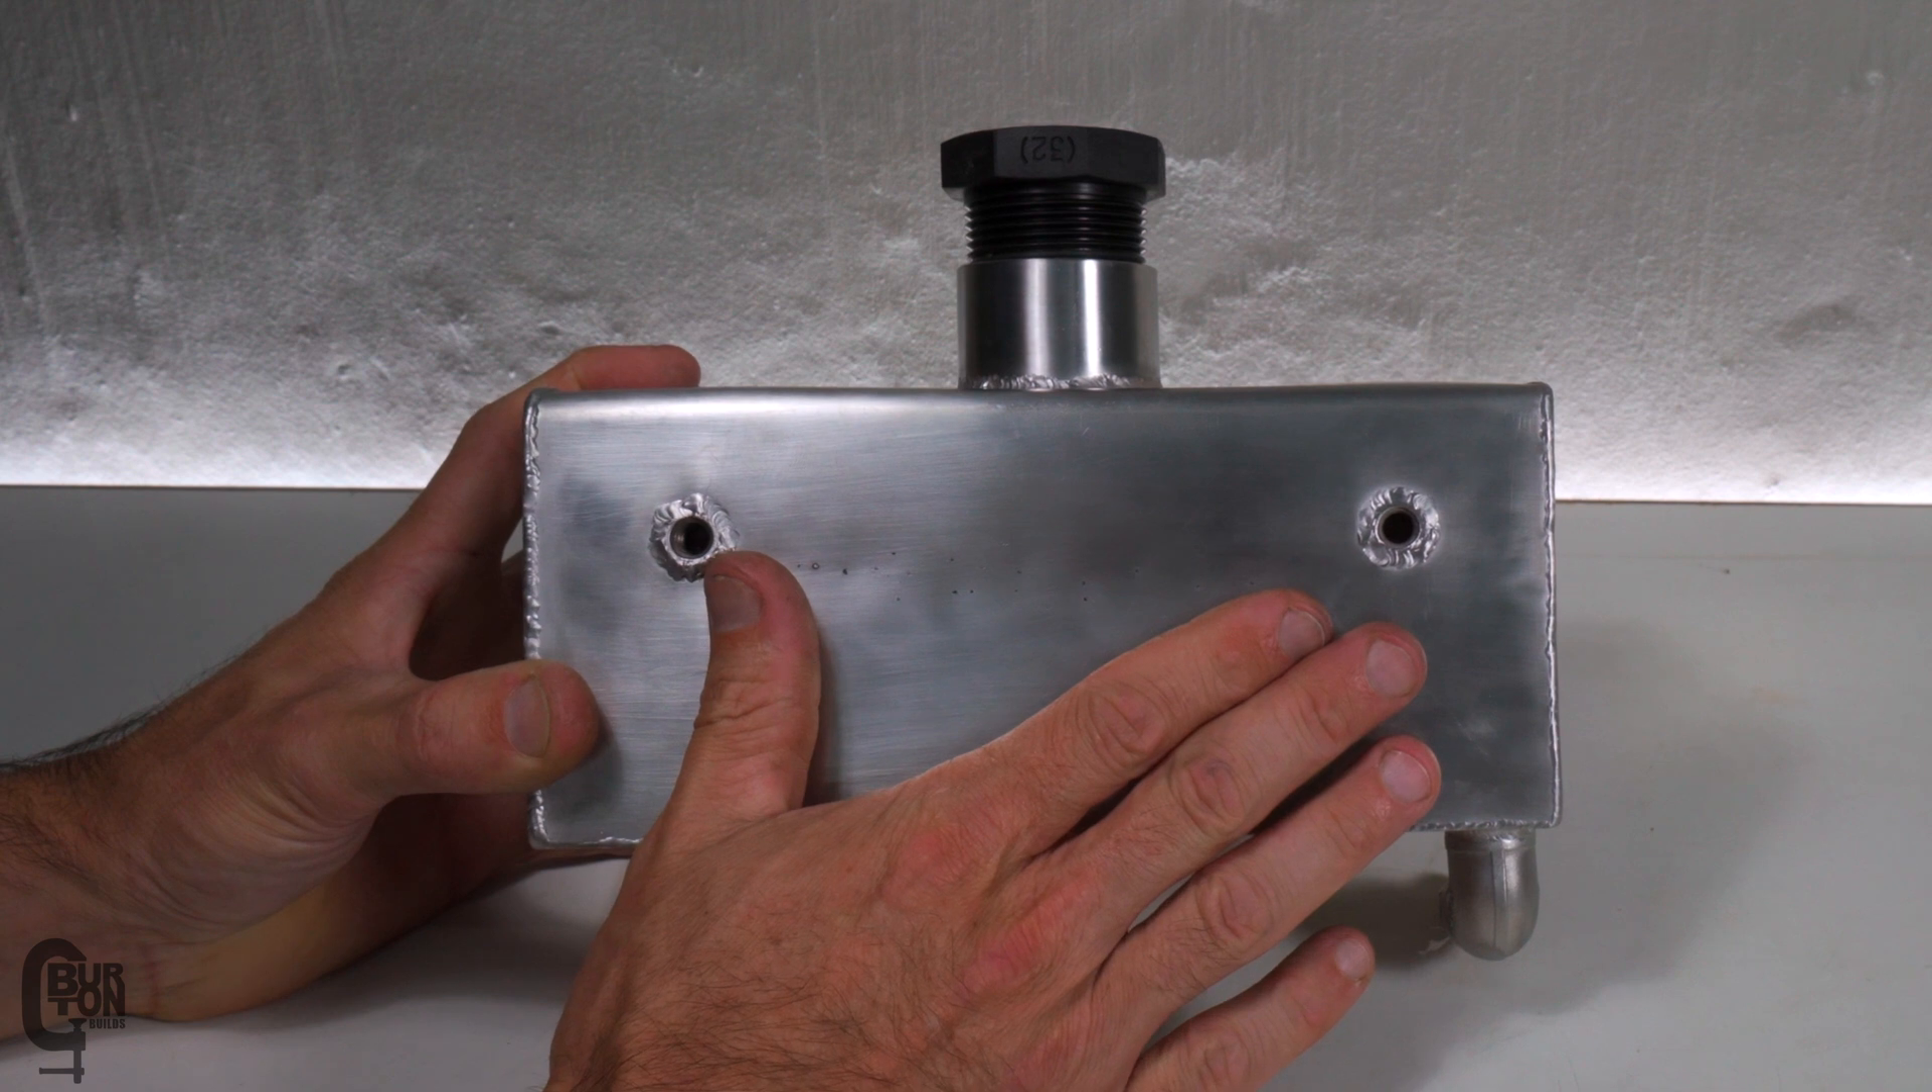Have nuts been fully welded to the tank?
Yes.